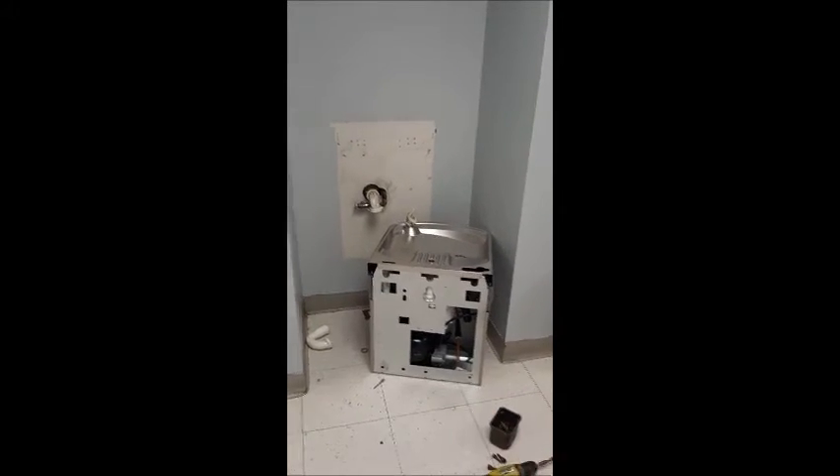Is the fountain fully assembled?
No.